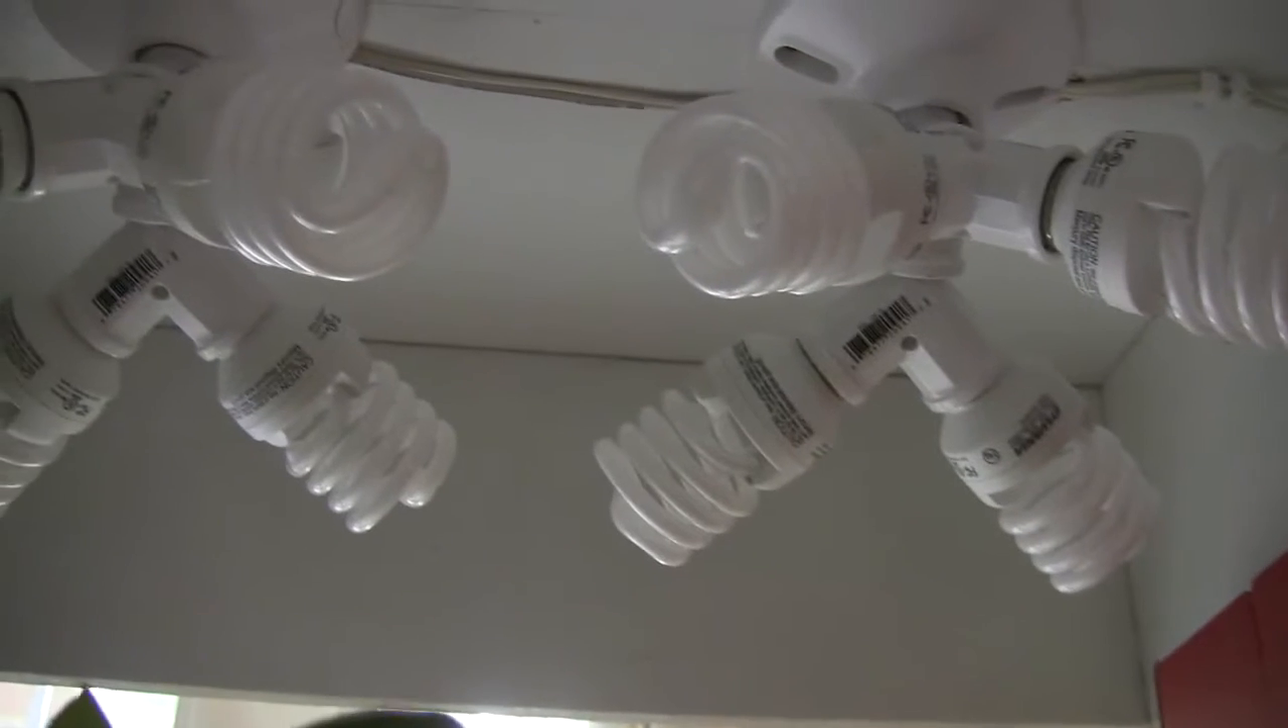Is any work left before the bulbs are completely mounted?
No.